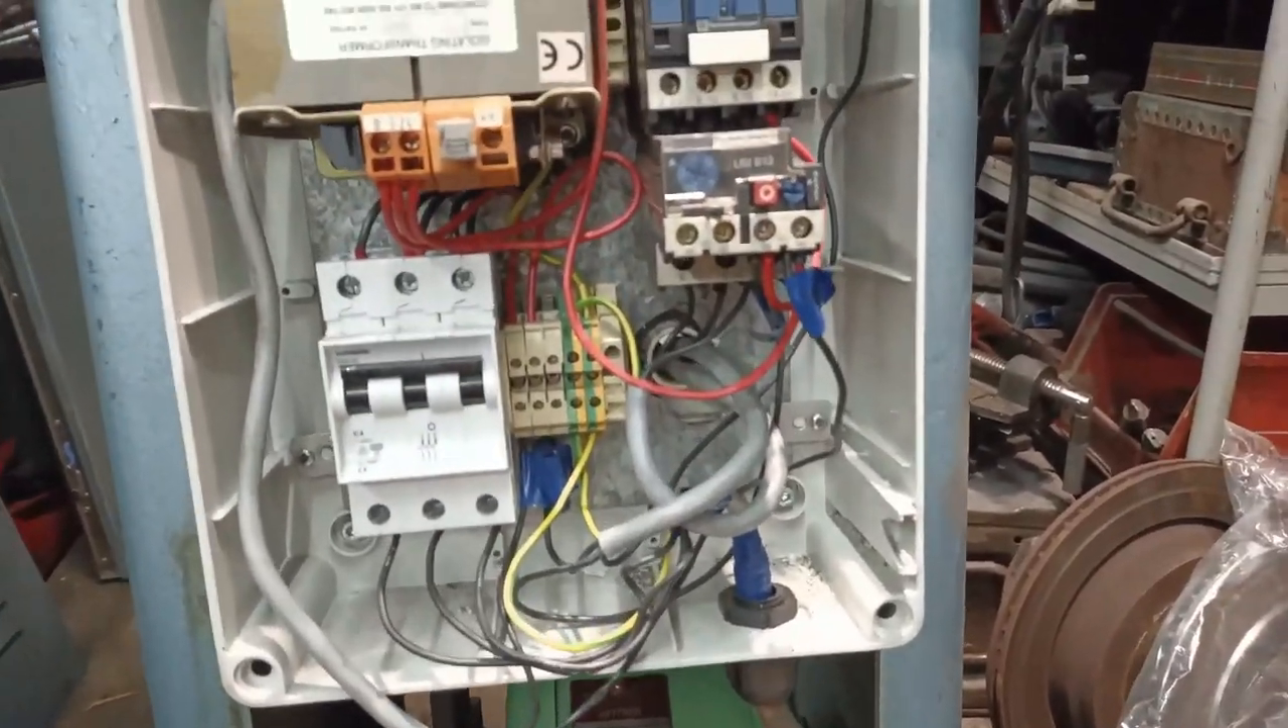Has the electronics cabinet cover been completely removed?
Yes.